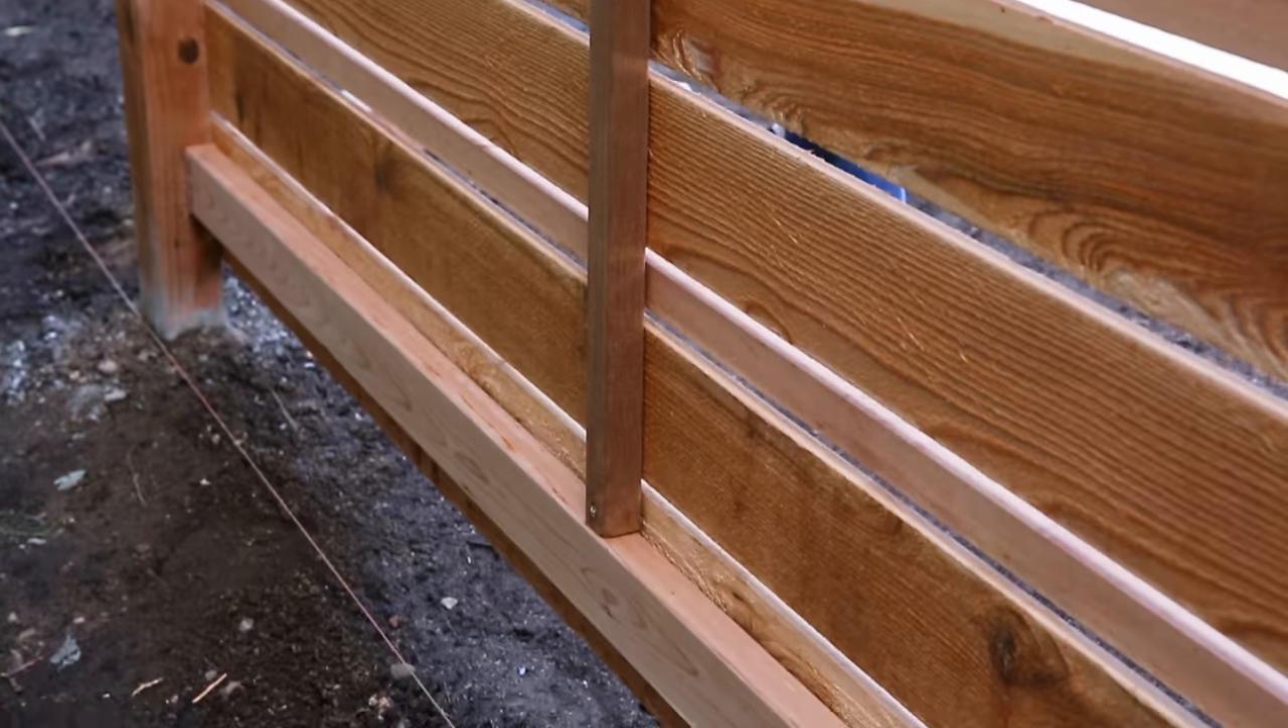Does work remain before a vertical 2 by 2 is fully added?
No.